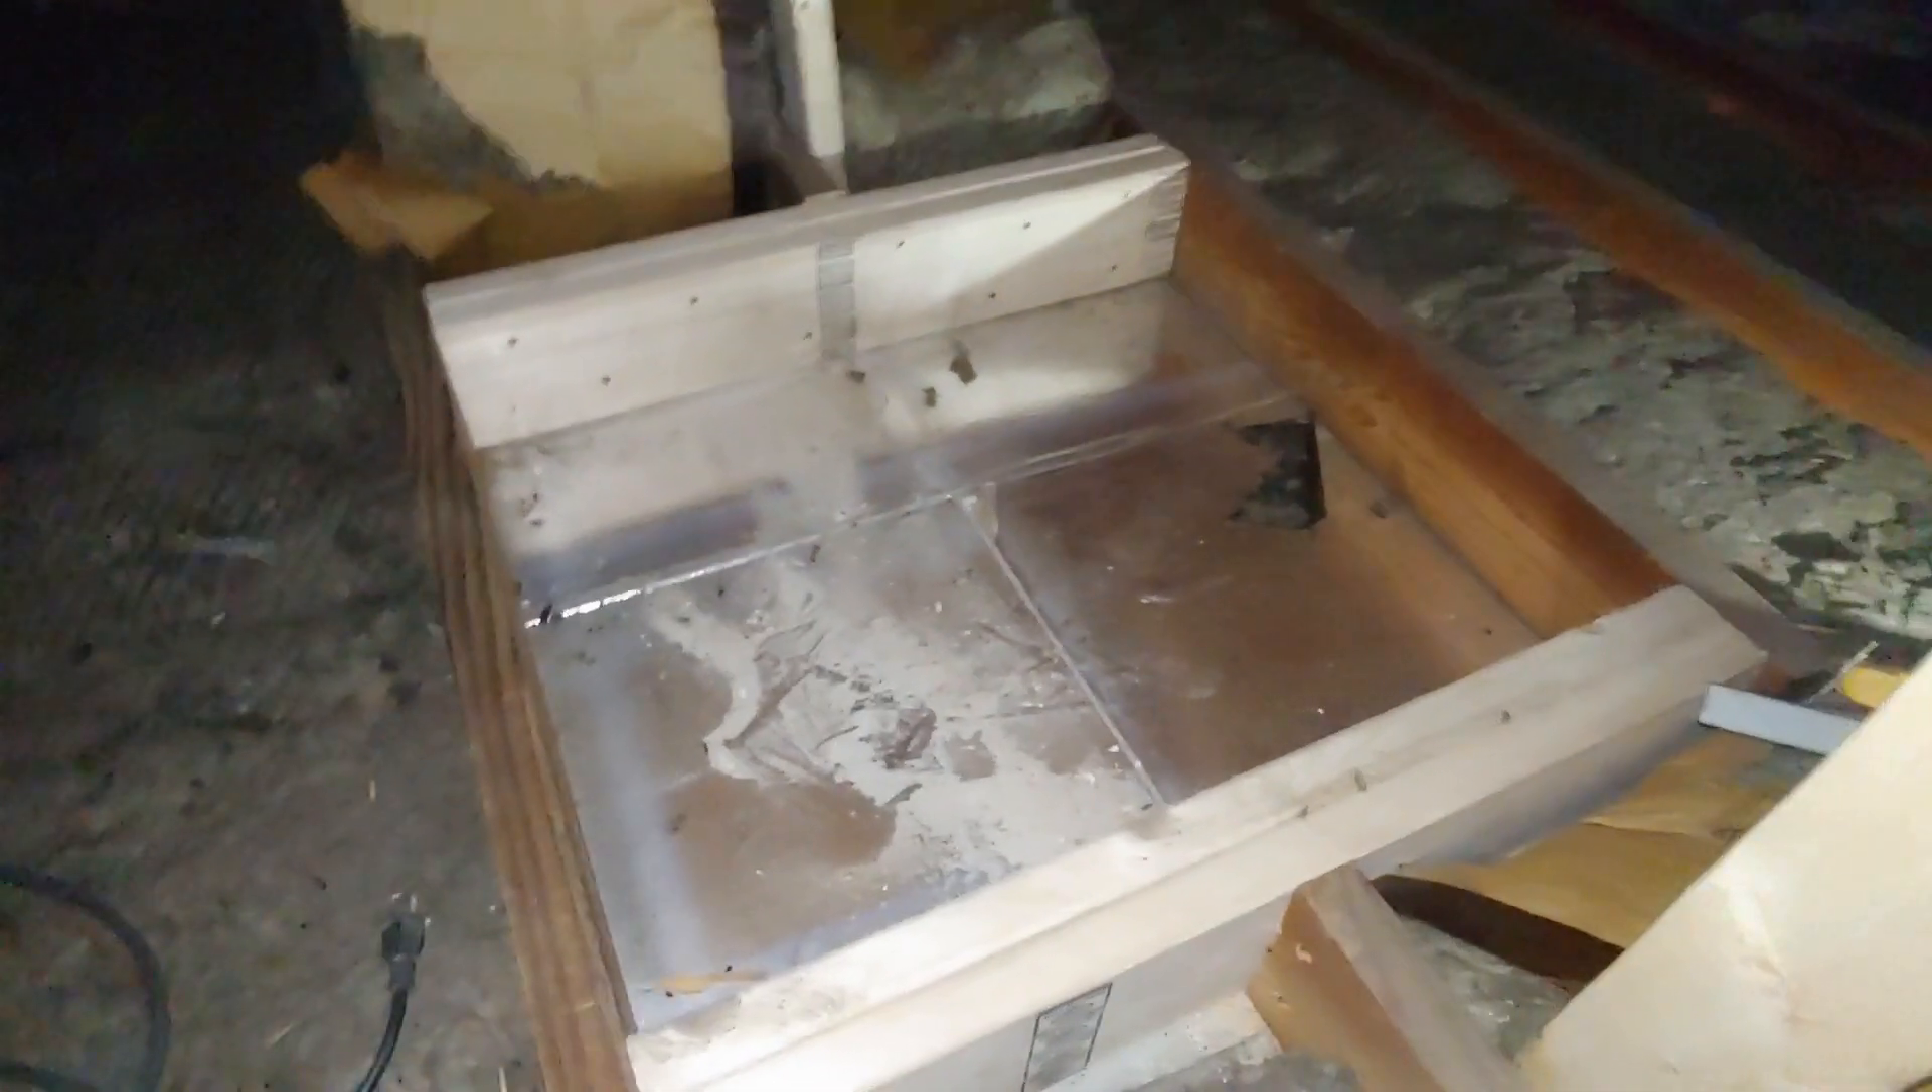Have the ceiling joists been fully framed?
Yes.